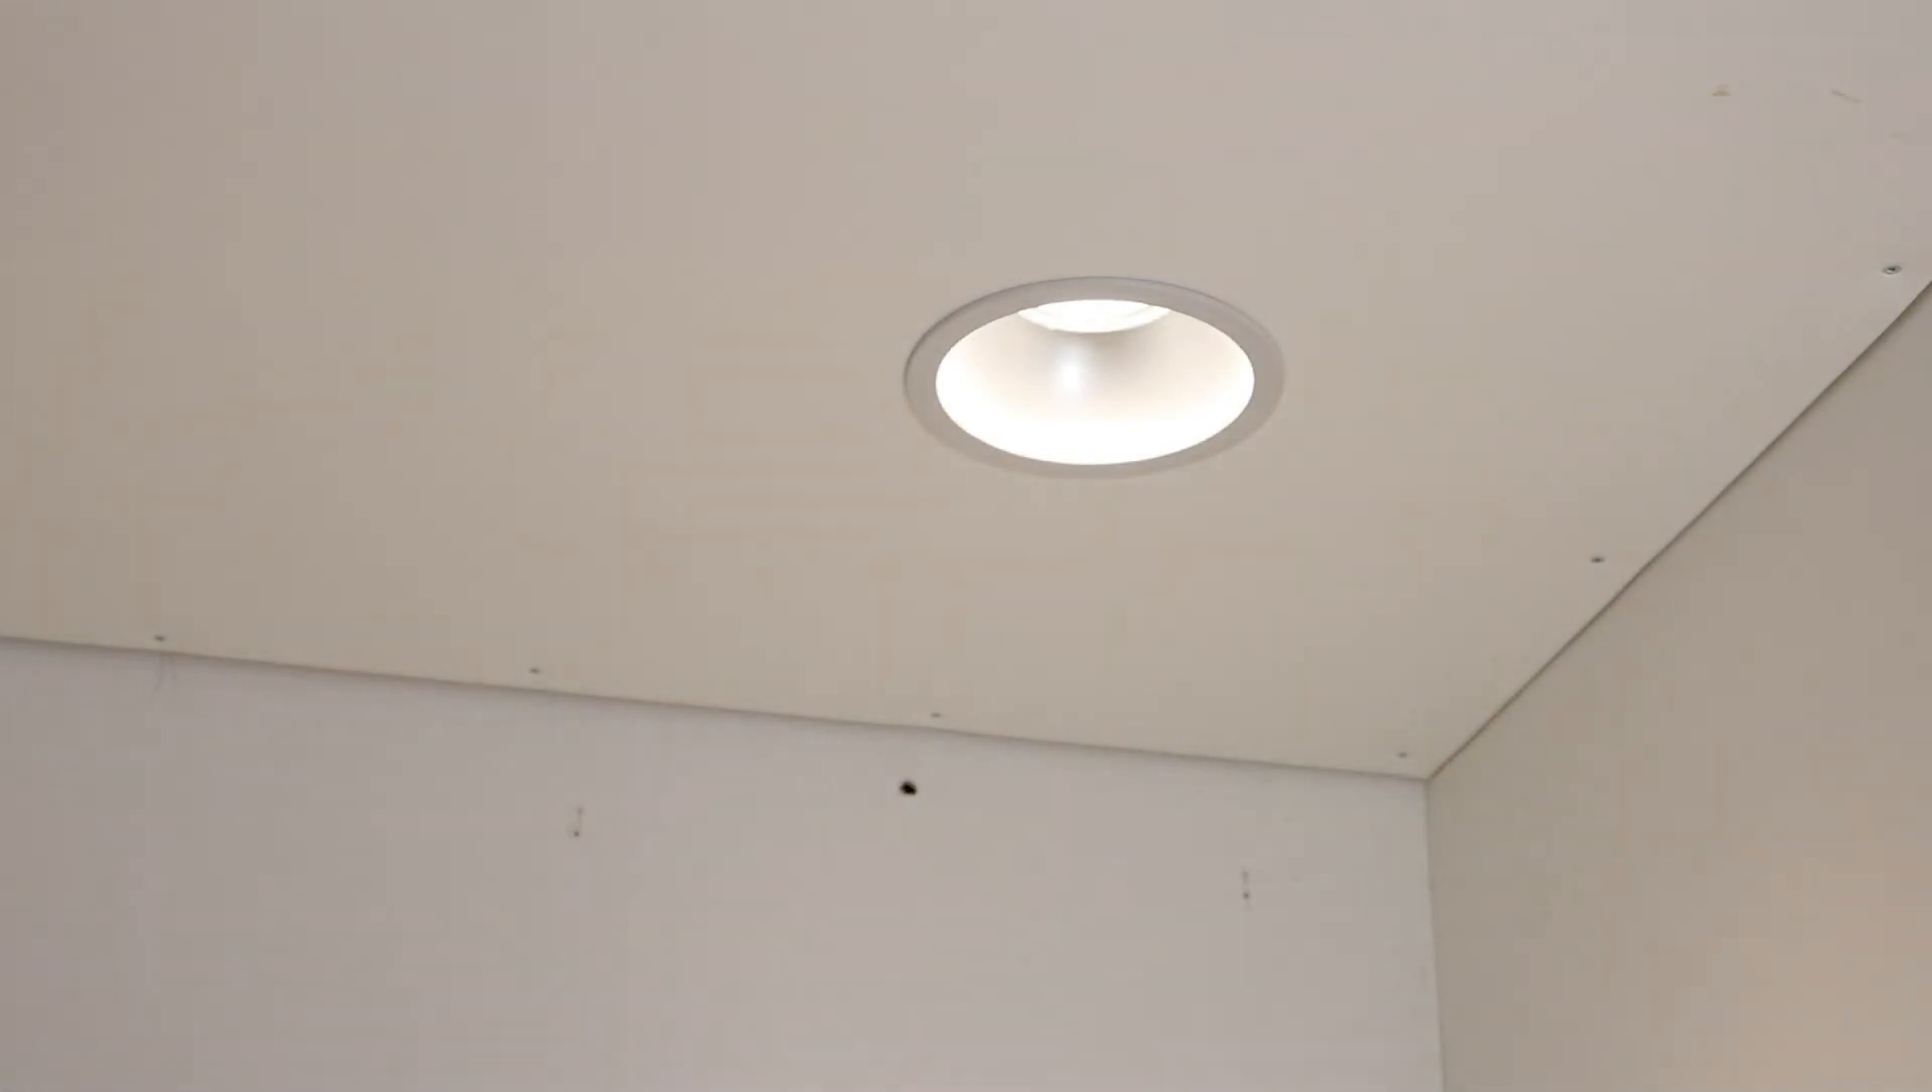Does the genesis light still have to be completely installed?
No.